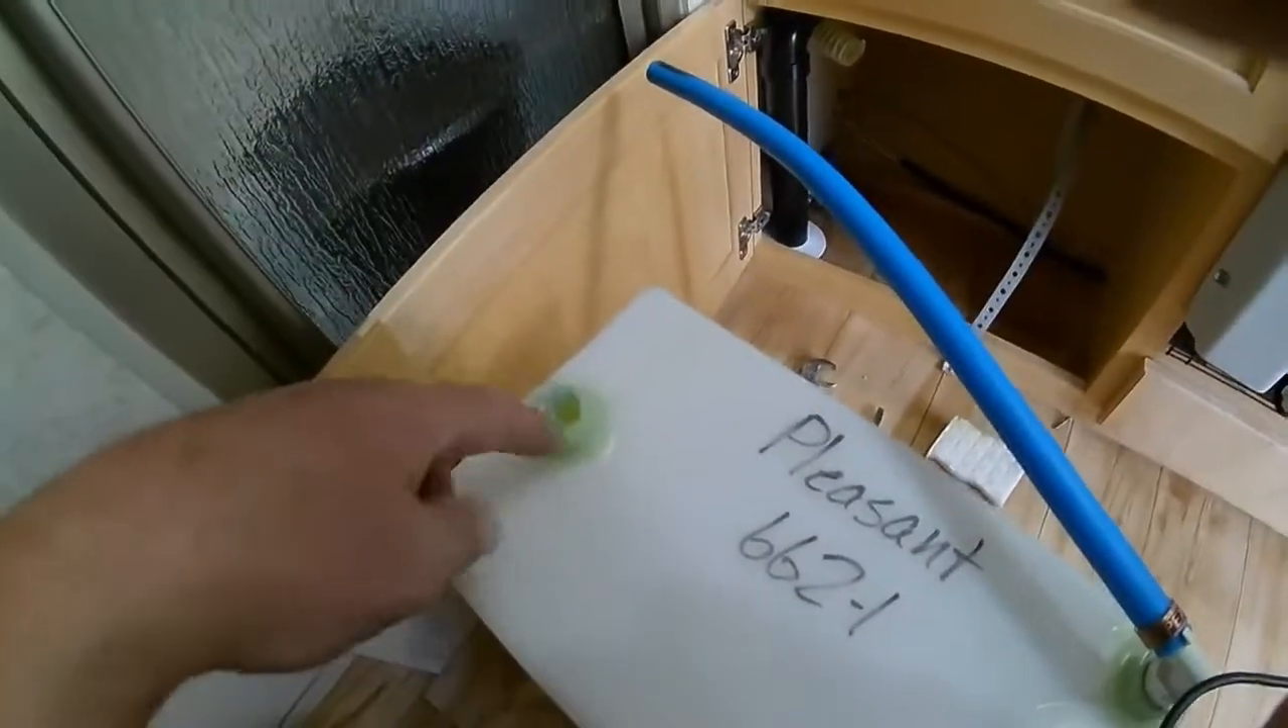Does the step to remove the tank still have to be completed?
No.